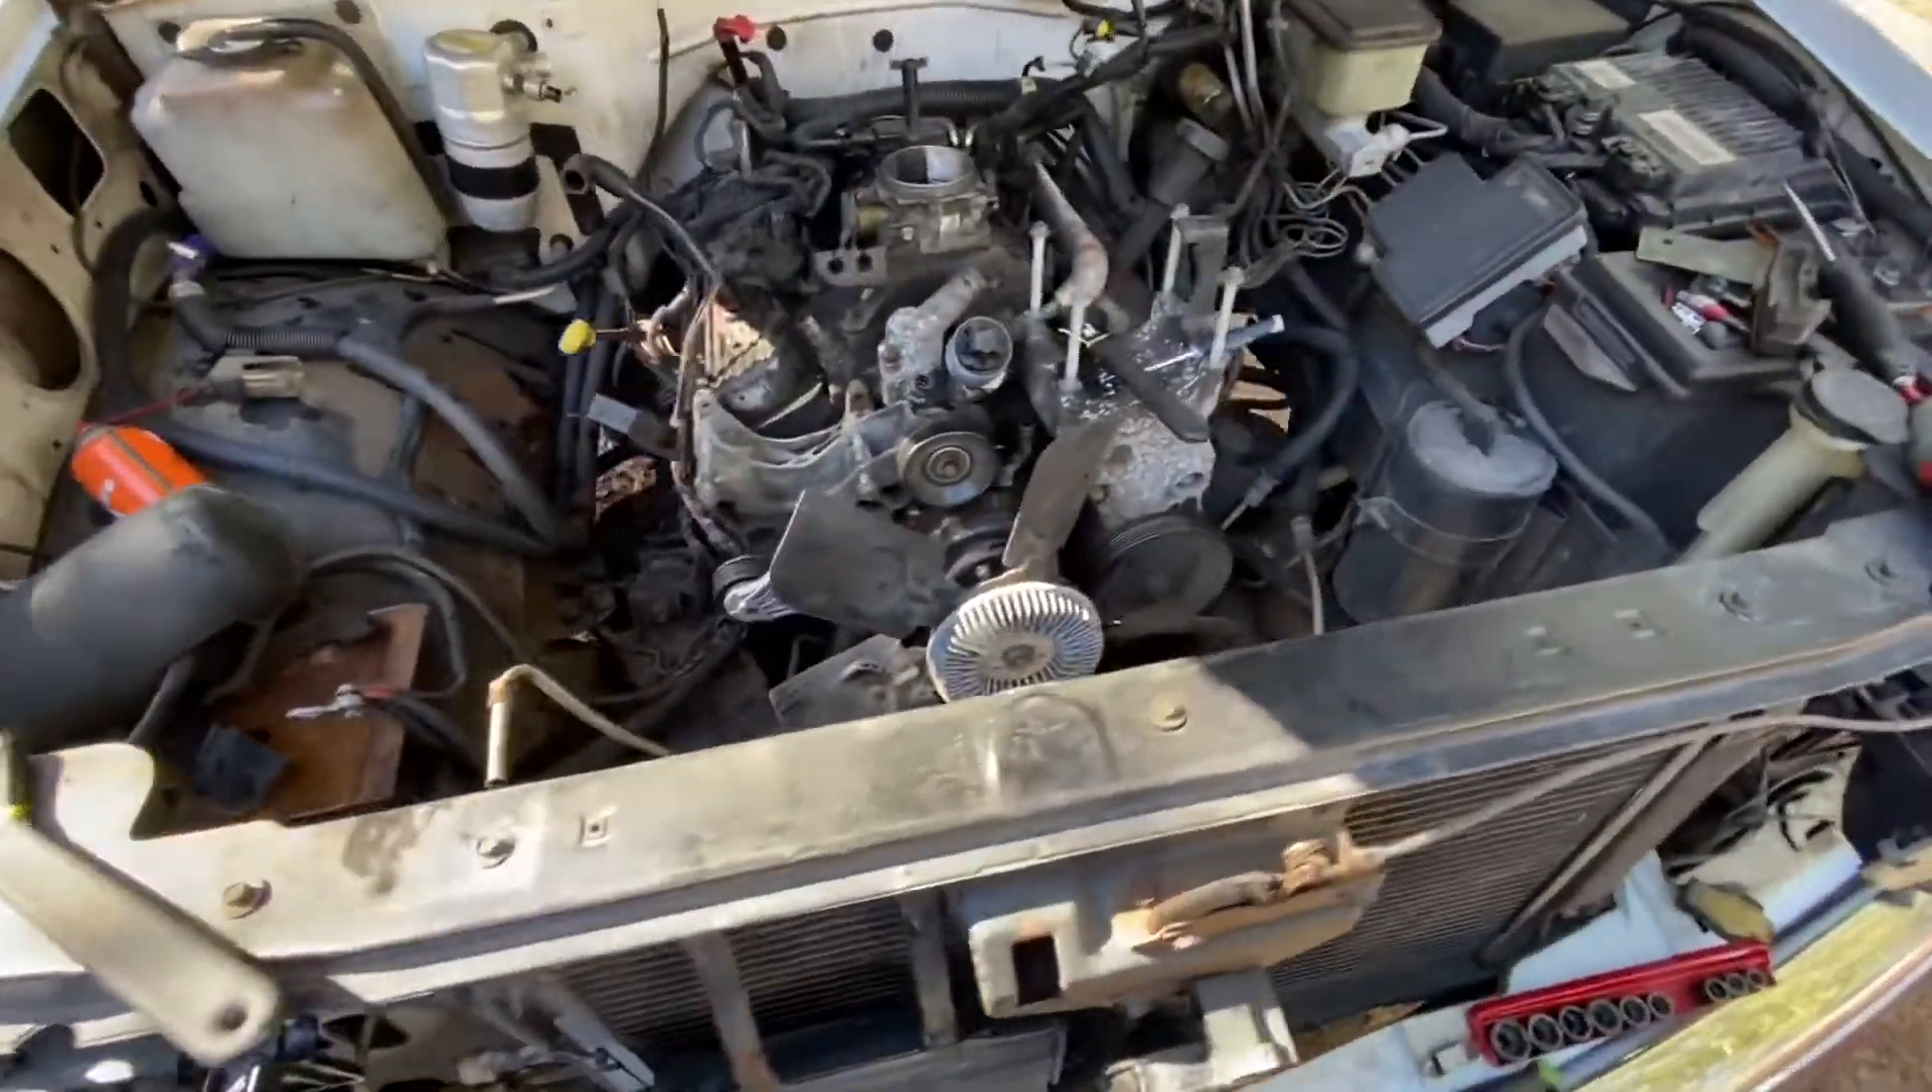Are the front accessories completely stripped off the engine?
No.